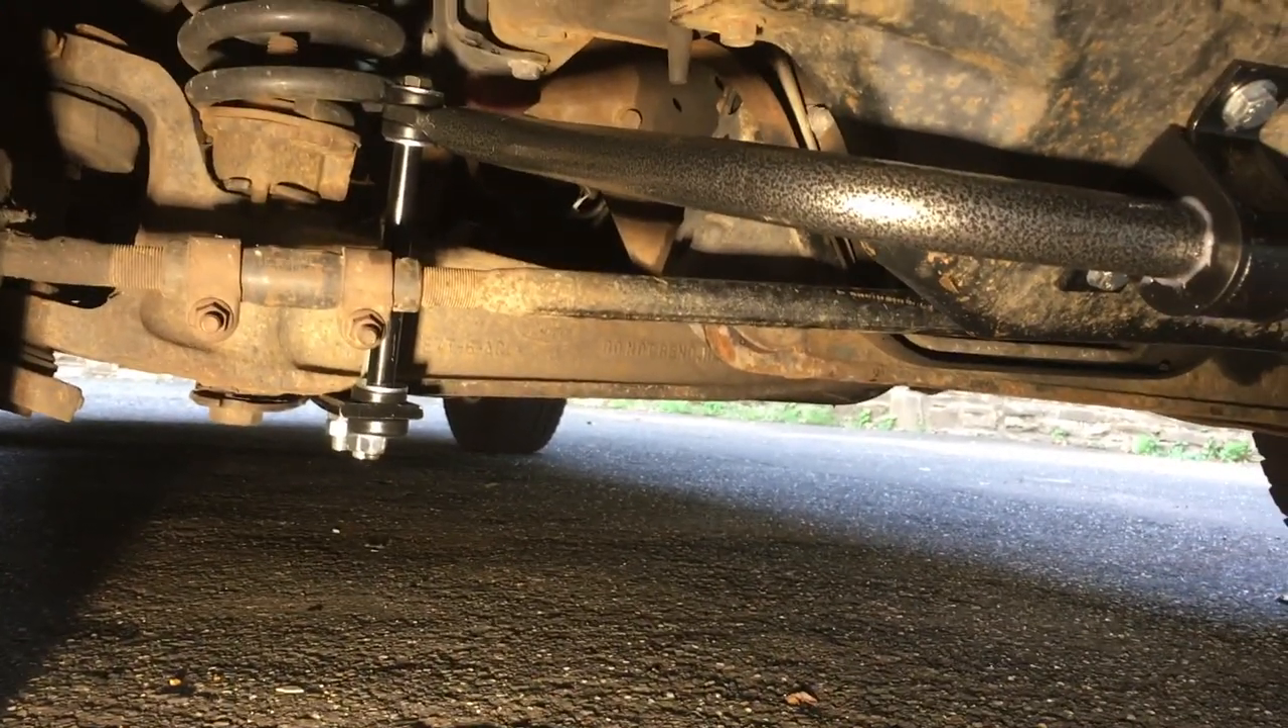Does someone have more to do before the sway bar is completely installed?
No.